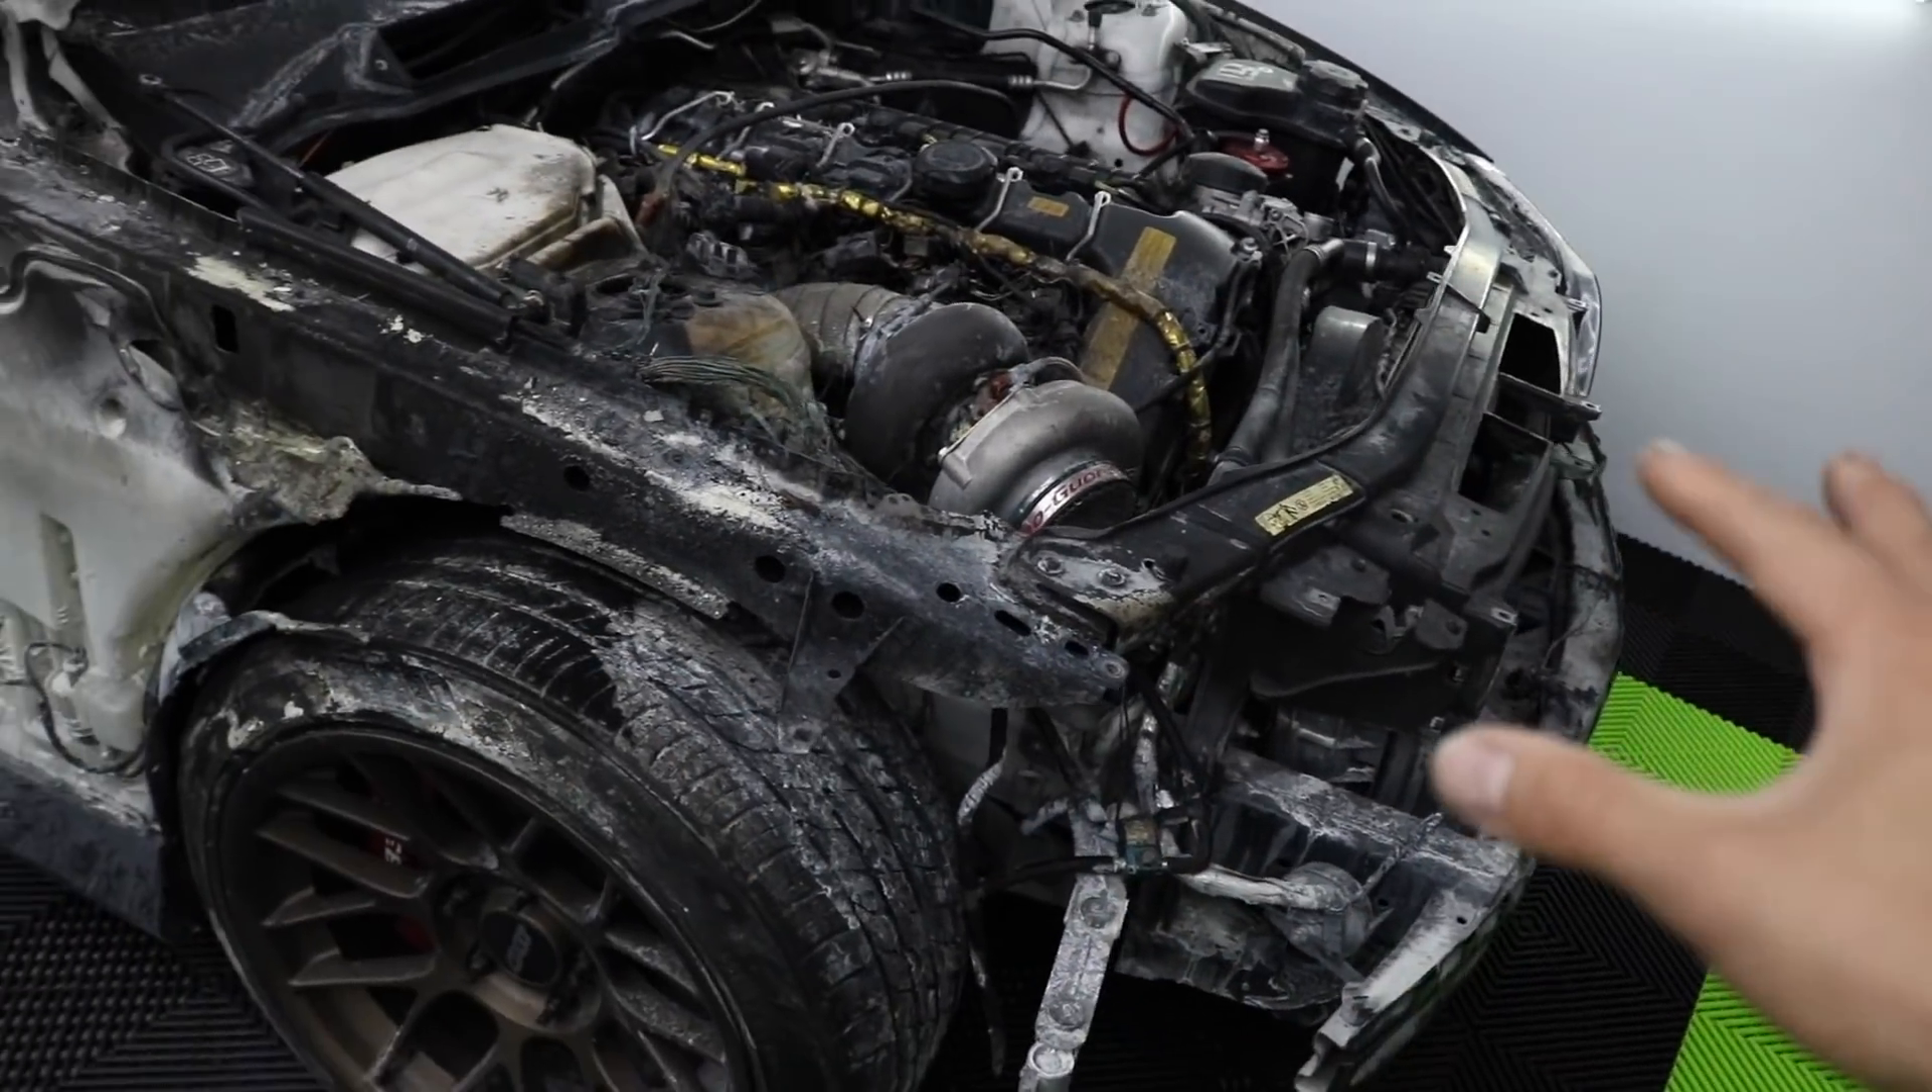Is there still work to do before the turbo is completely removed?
Yes.